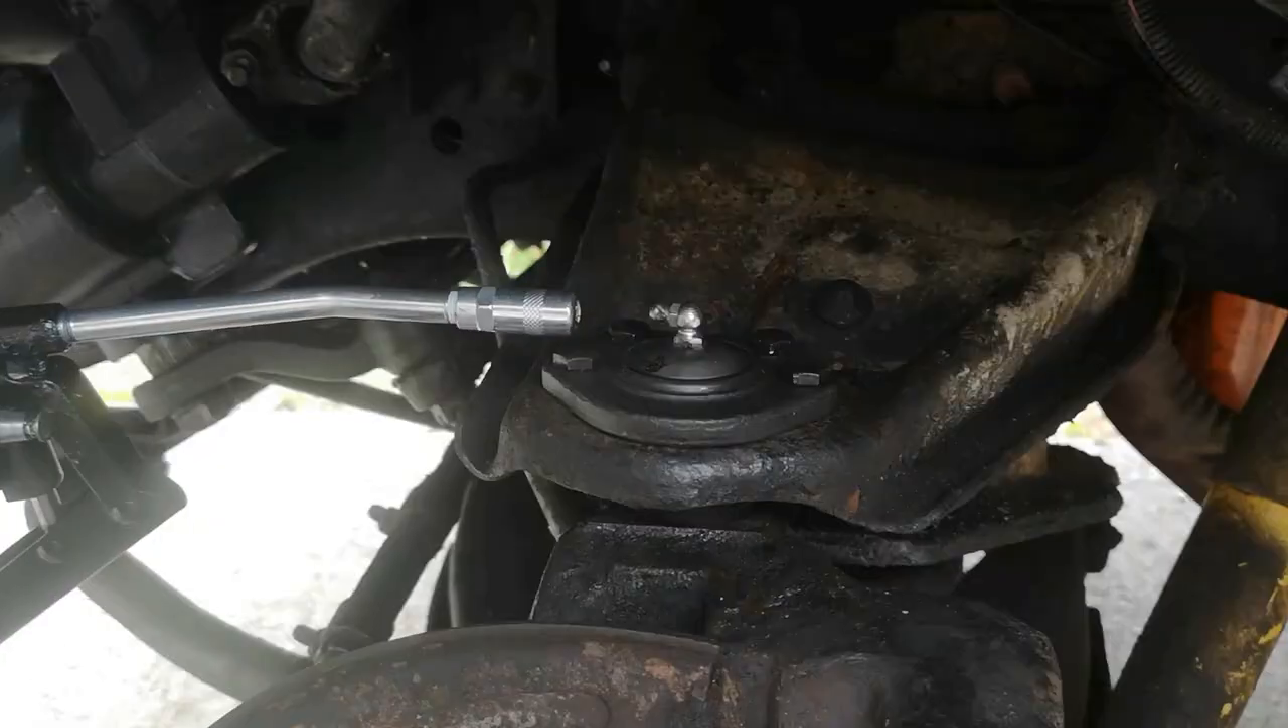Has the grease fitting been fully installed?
Yes.